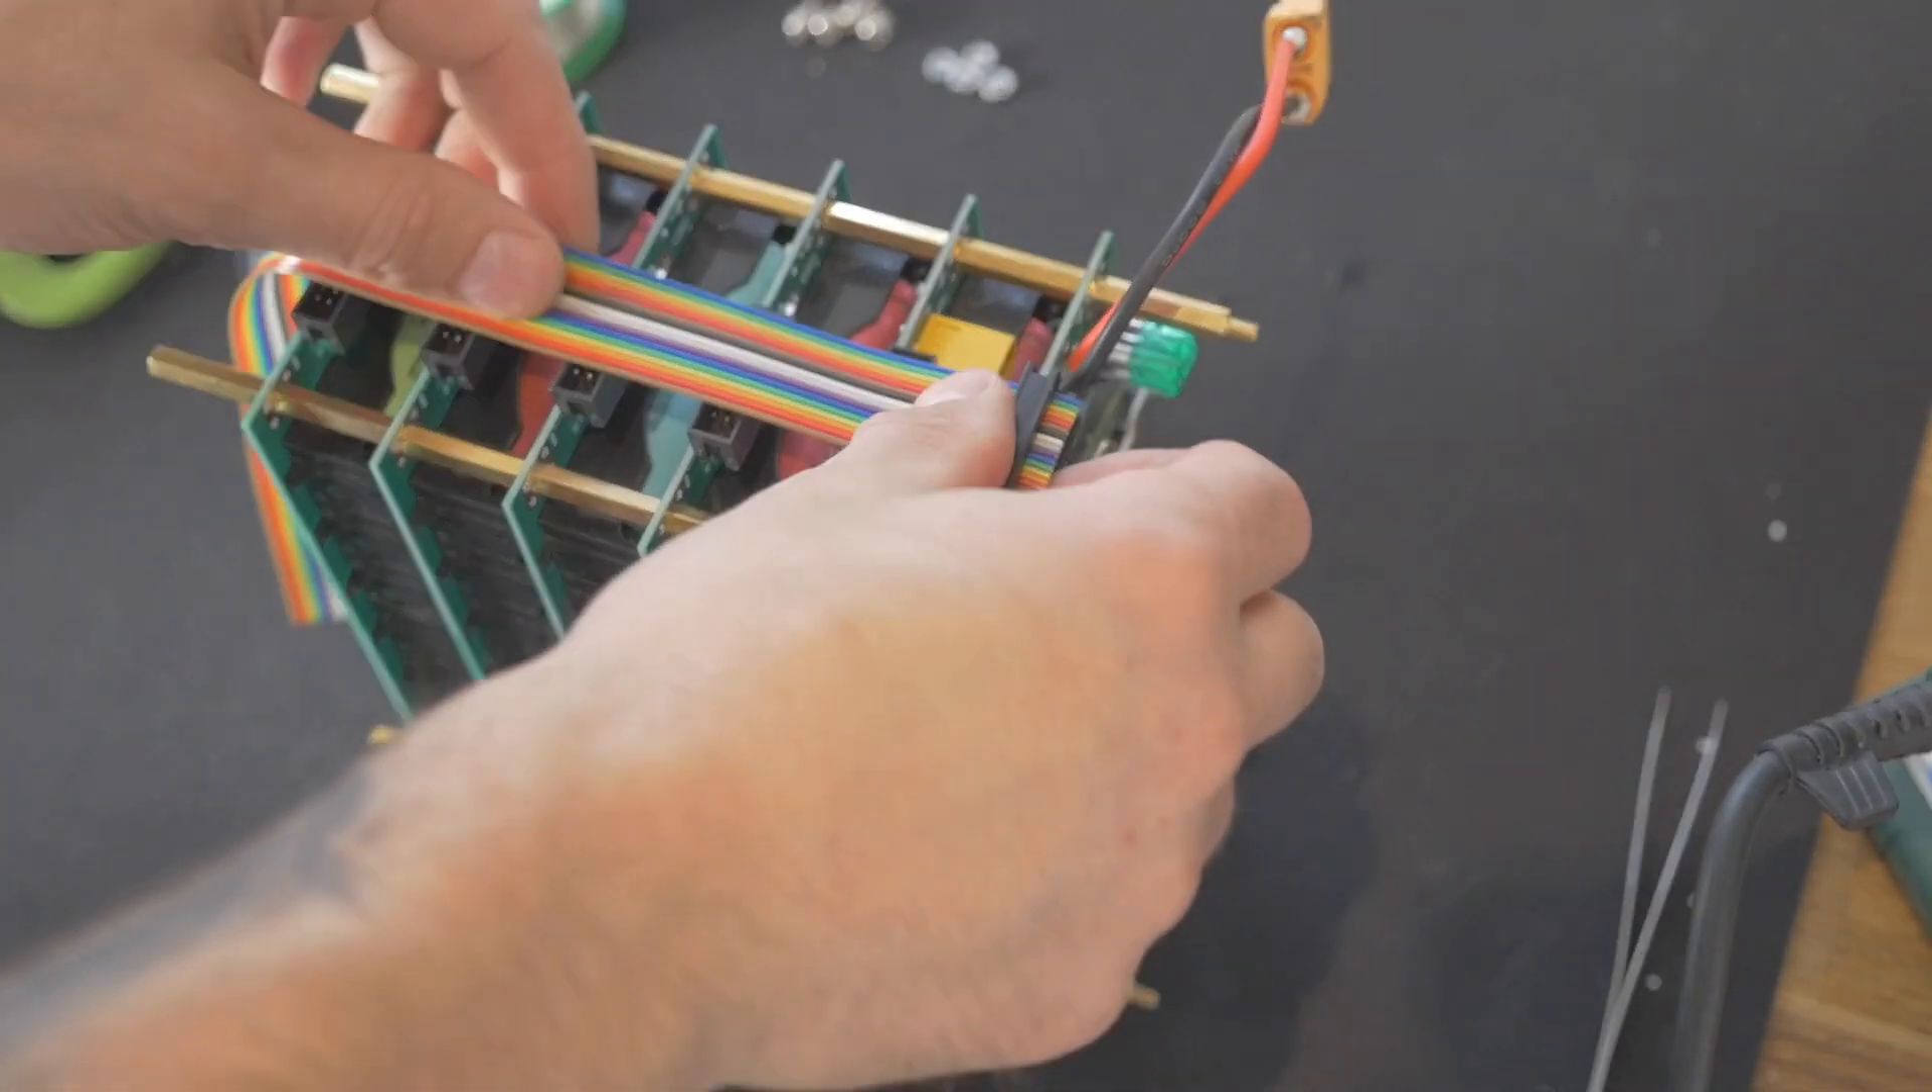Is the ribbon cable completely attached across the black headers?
No.